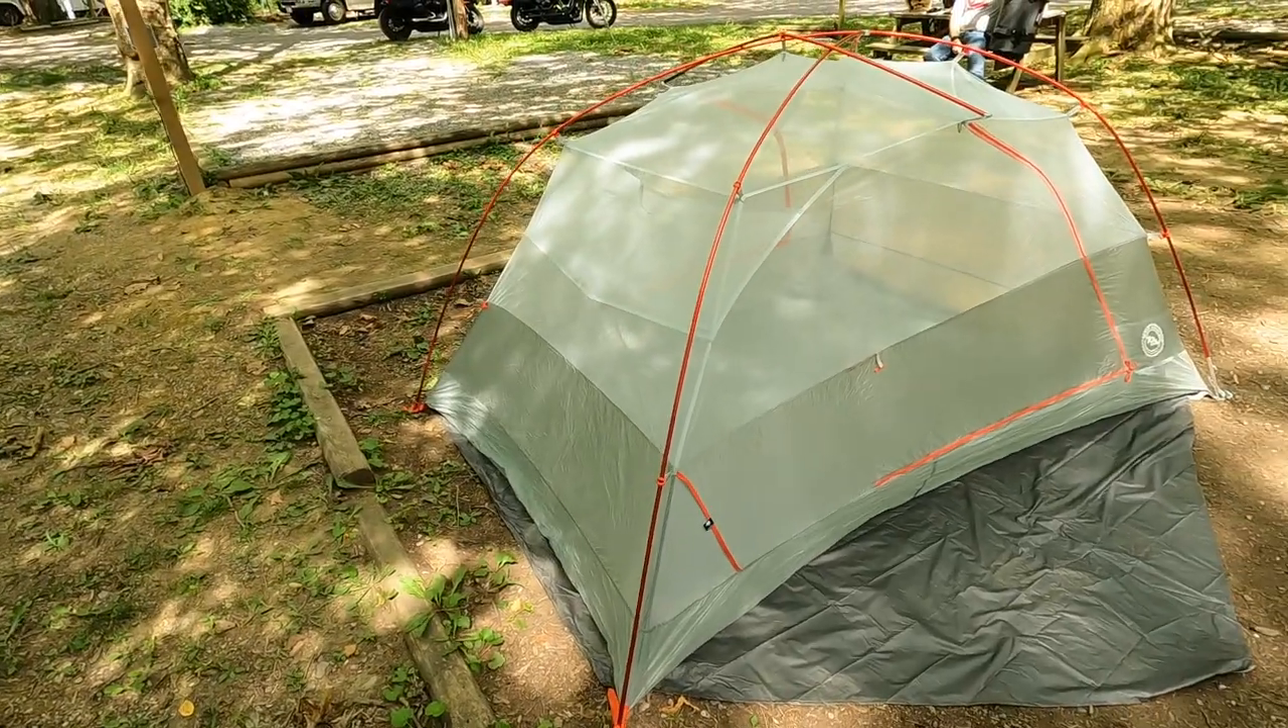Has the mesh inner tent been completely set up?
Yes.